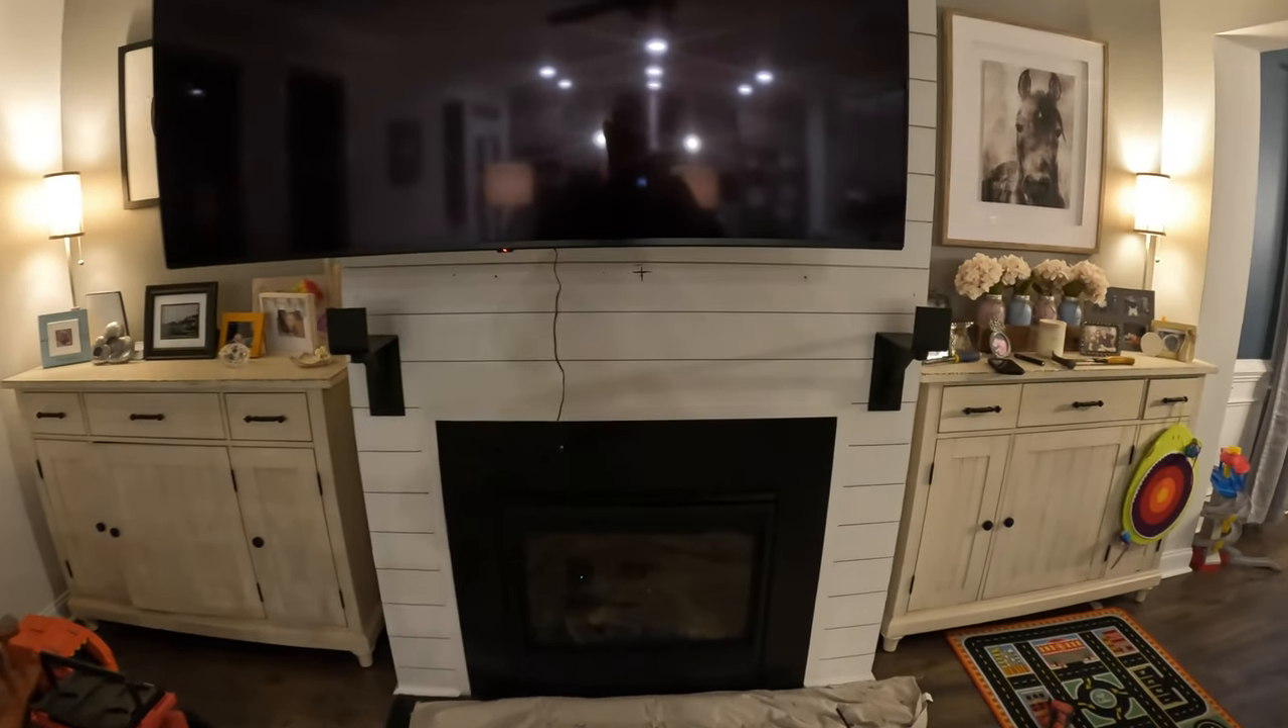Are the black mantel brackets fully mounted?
Yes.